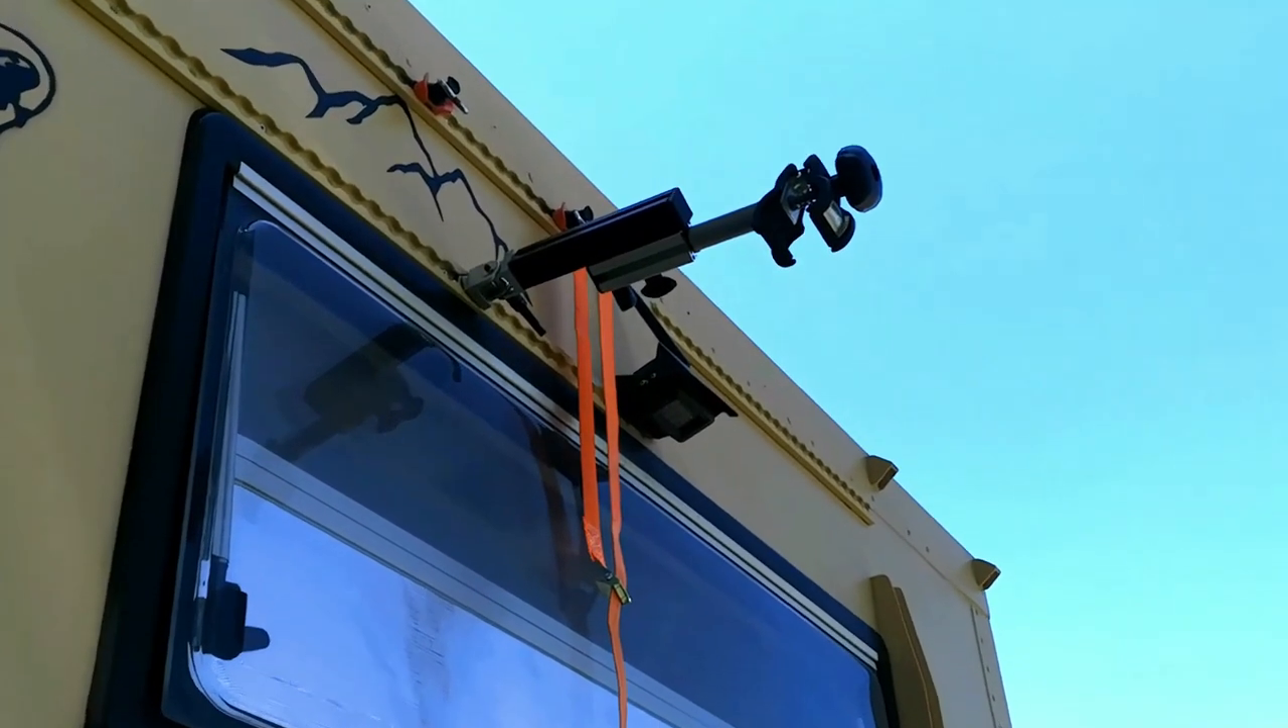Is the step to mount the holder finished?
Yes.